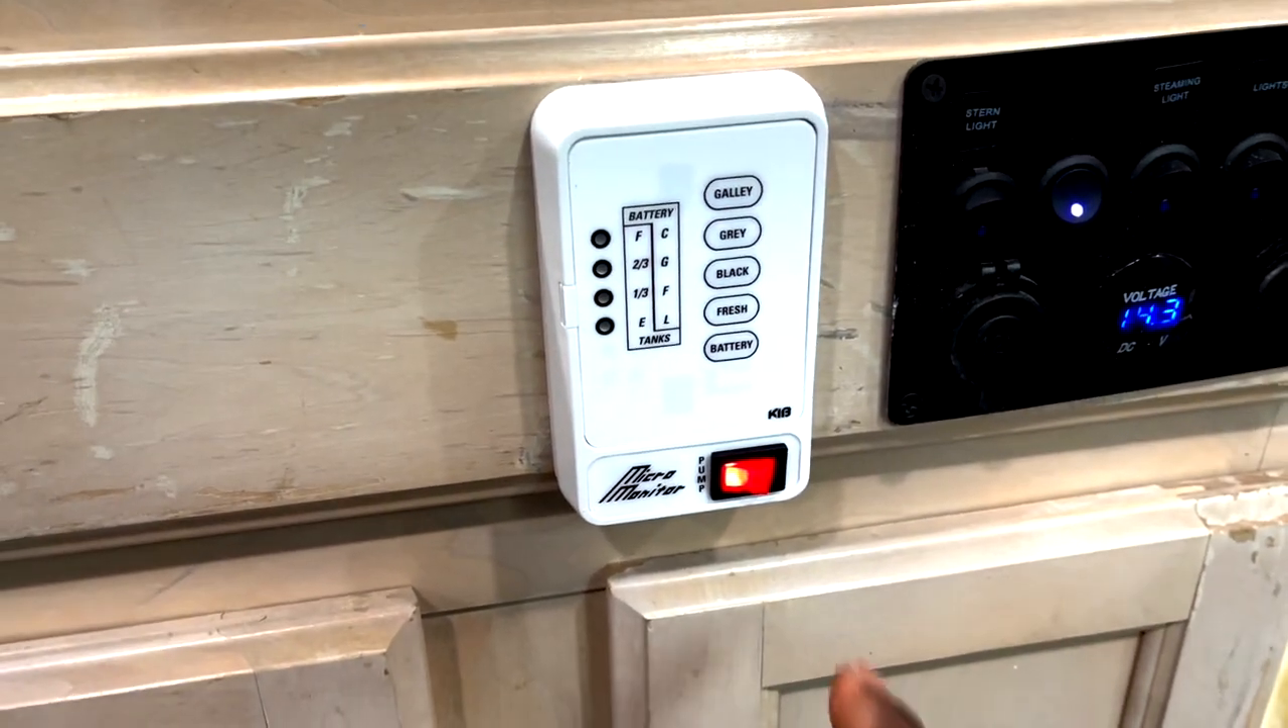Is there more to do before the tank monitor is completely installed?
No.